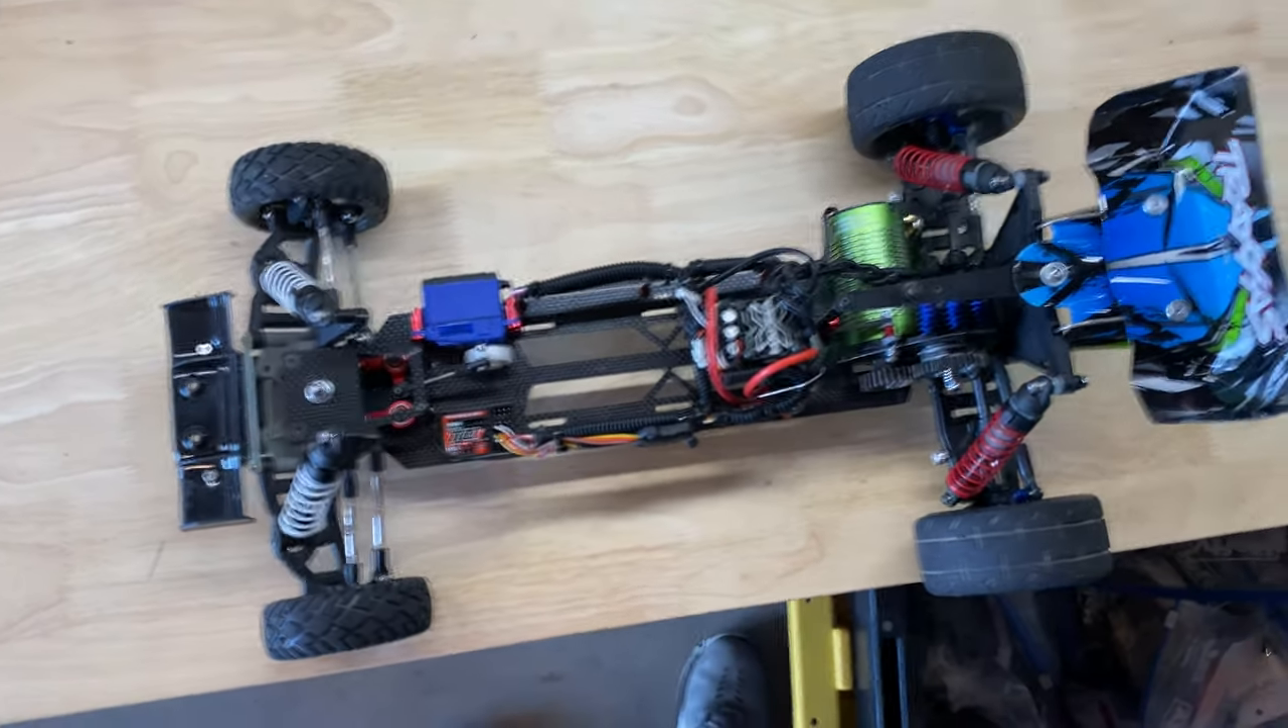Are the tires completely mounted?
Yes.